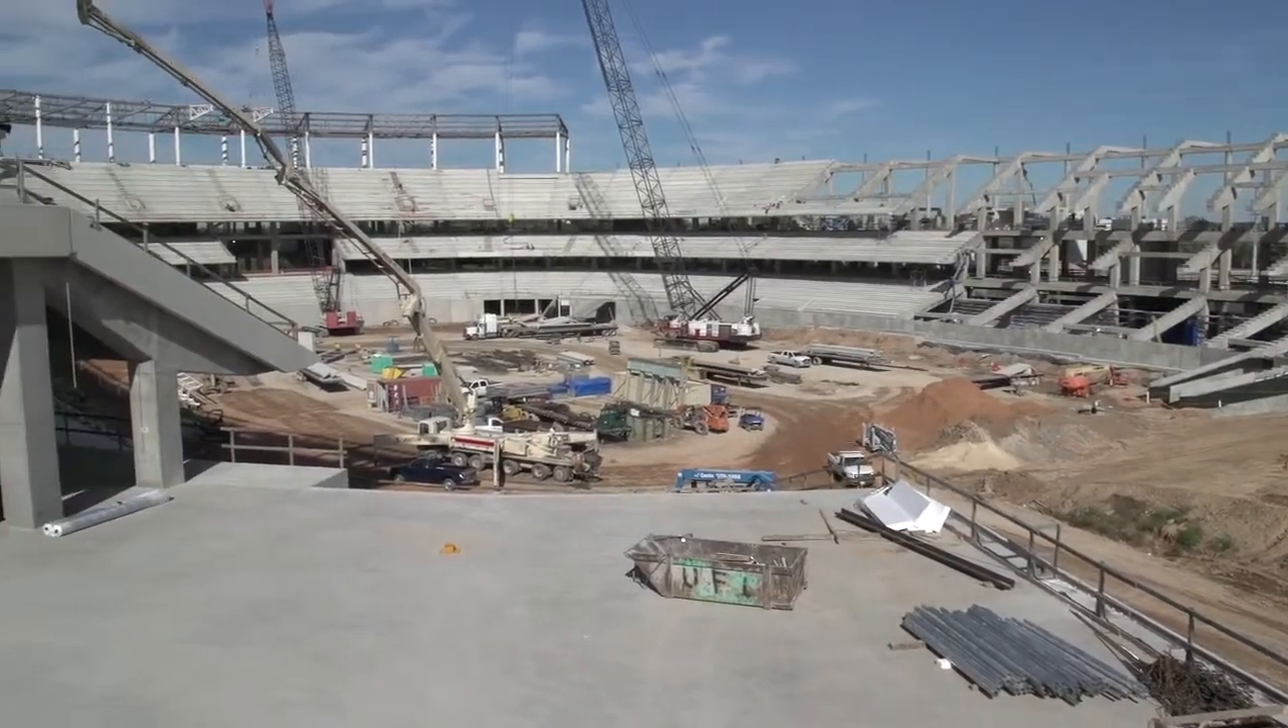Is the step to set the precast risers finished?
No.